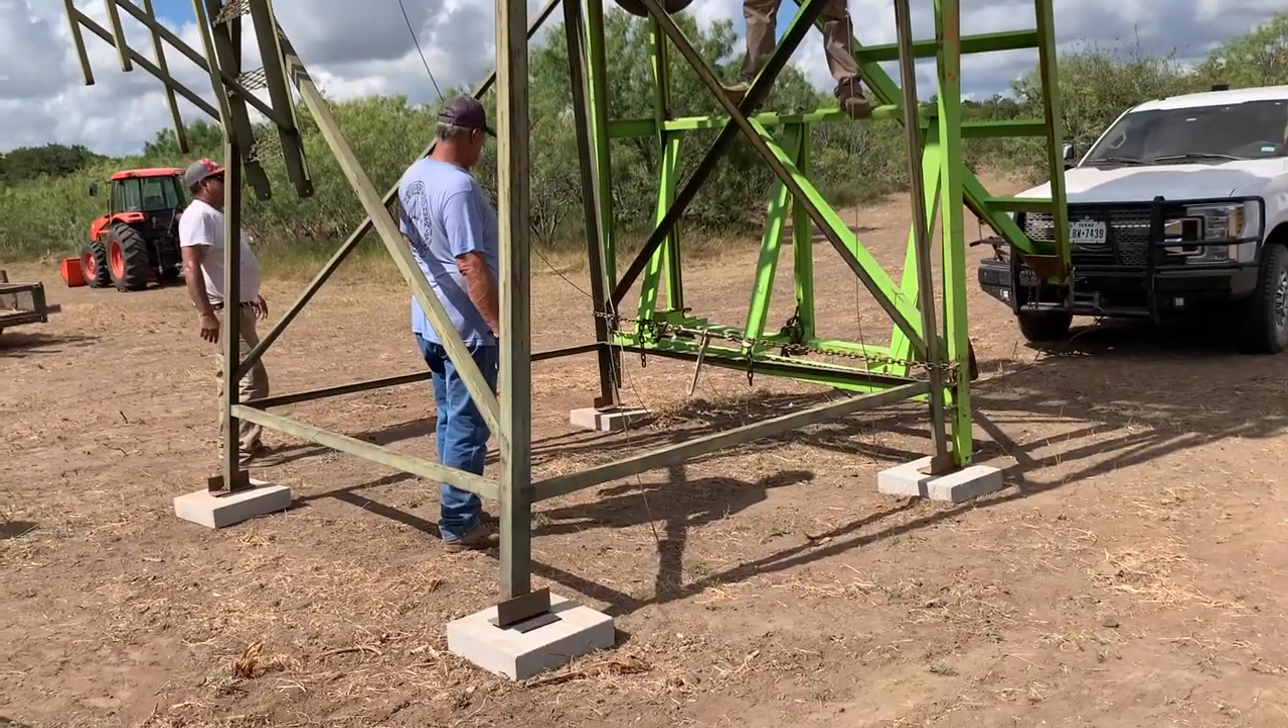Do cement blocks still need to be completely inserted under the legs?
No.